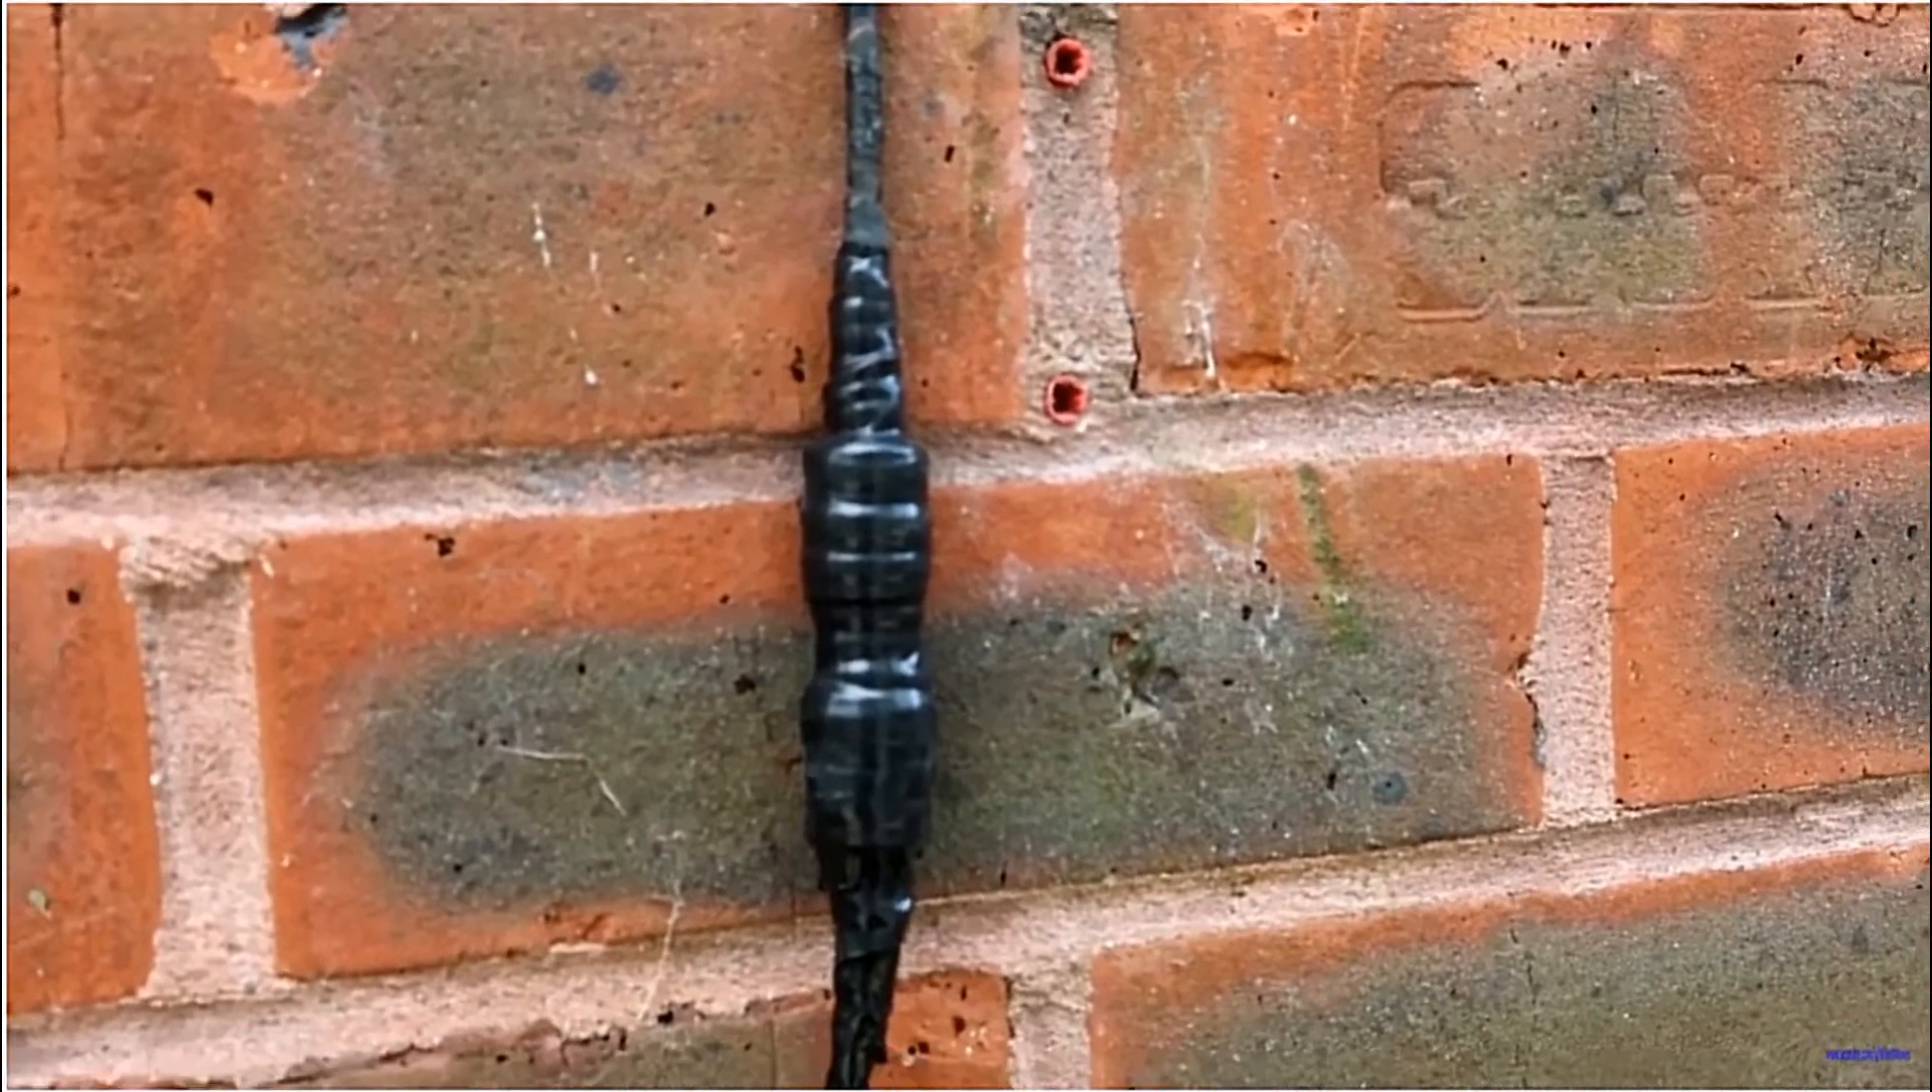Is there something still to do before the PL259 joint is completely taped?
No.